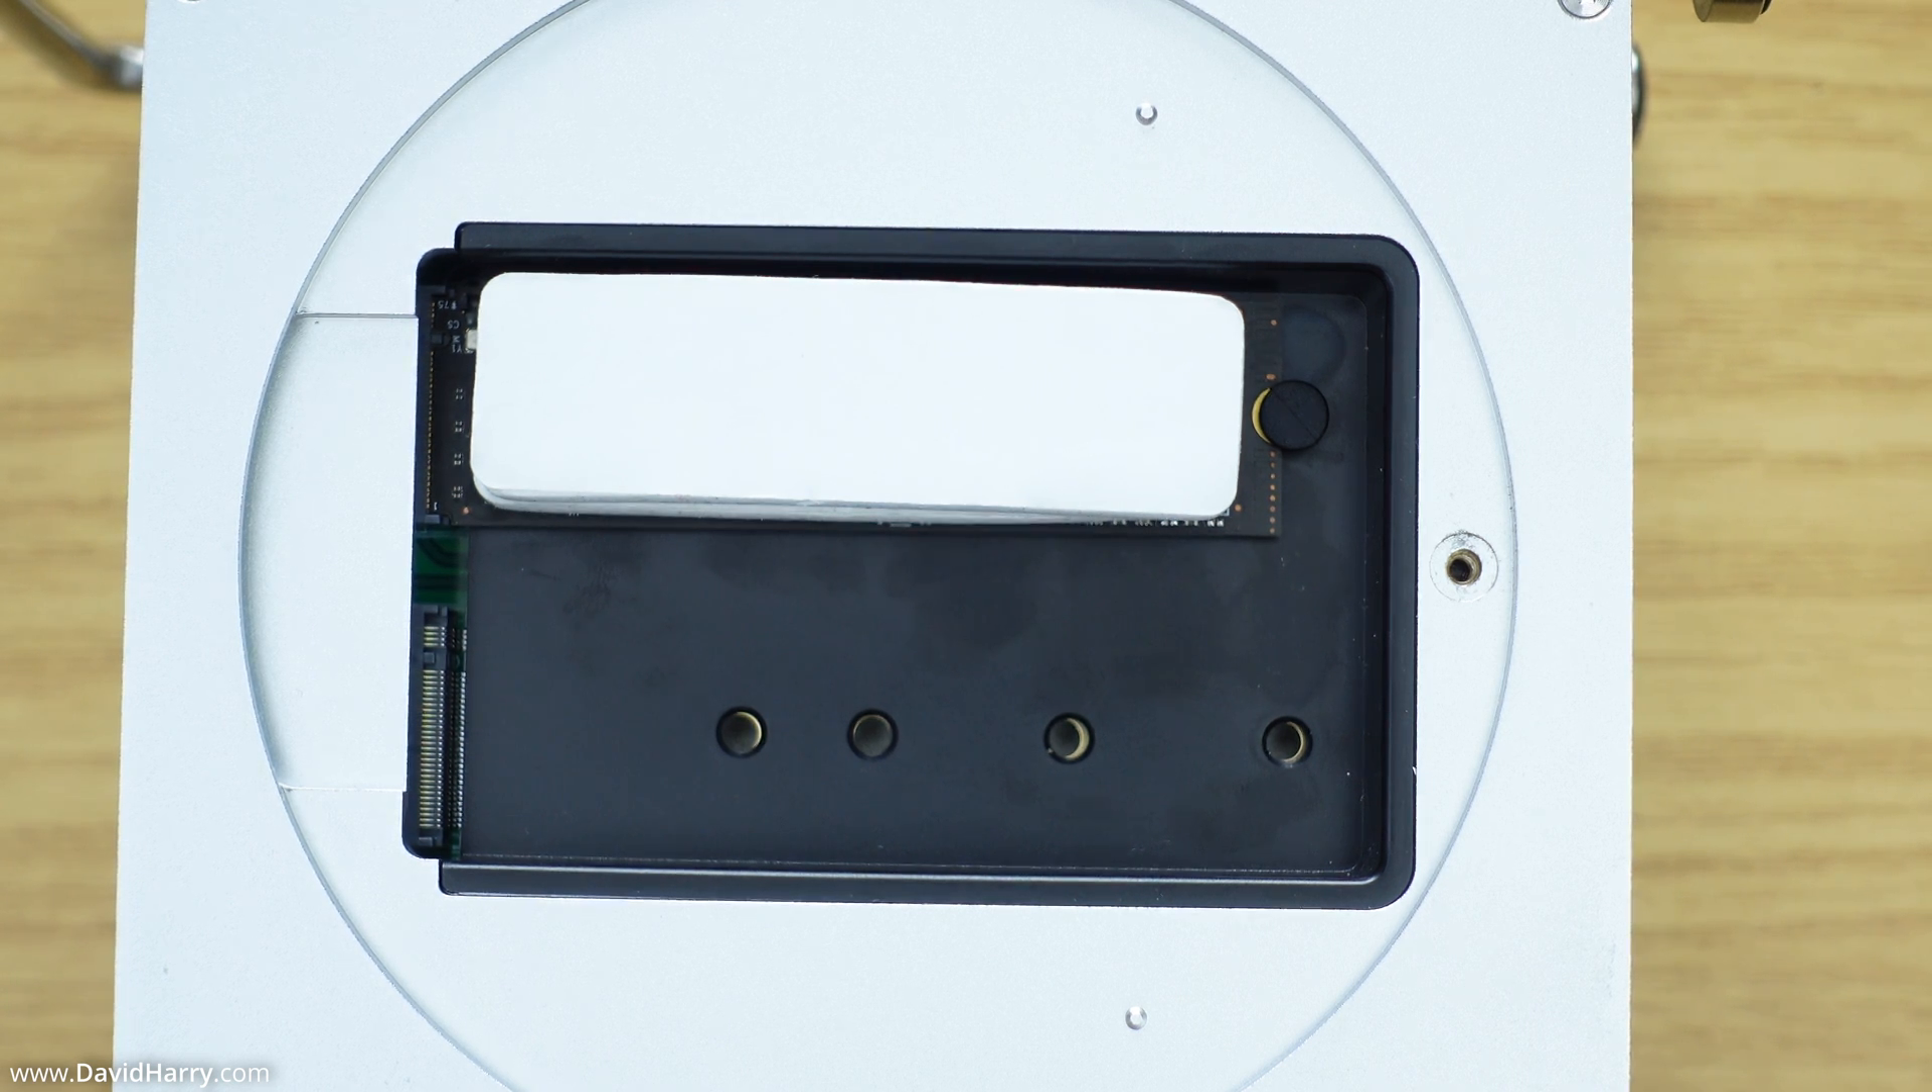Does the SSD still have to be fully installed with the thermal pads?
No.